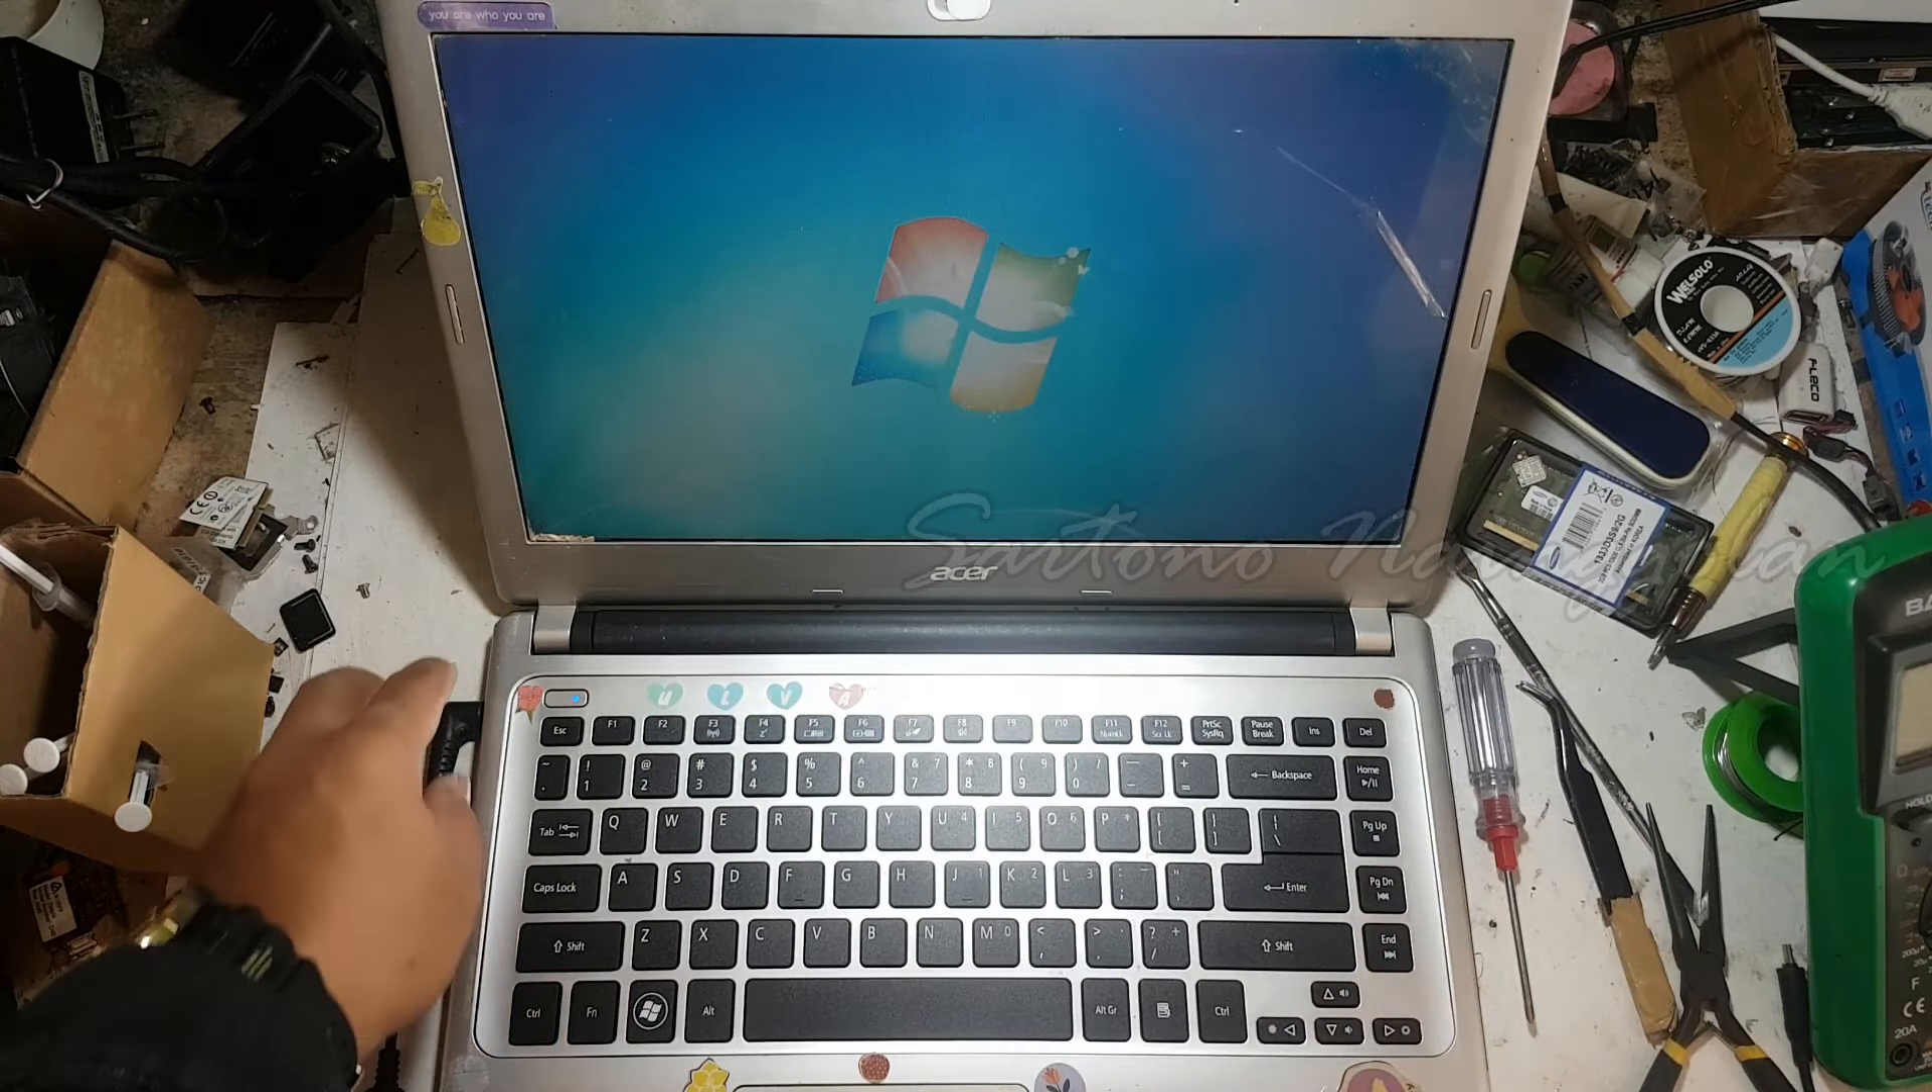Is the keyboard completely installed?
Yes.